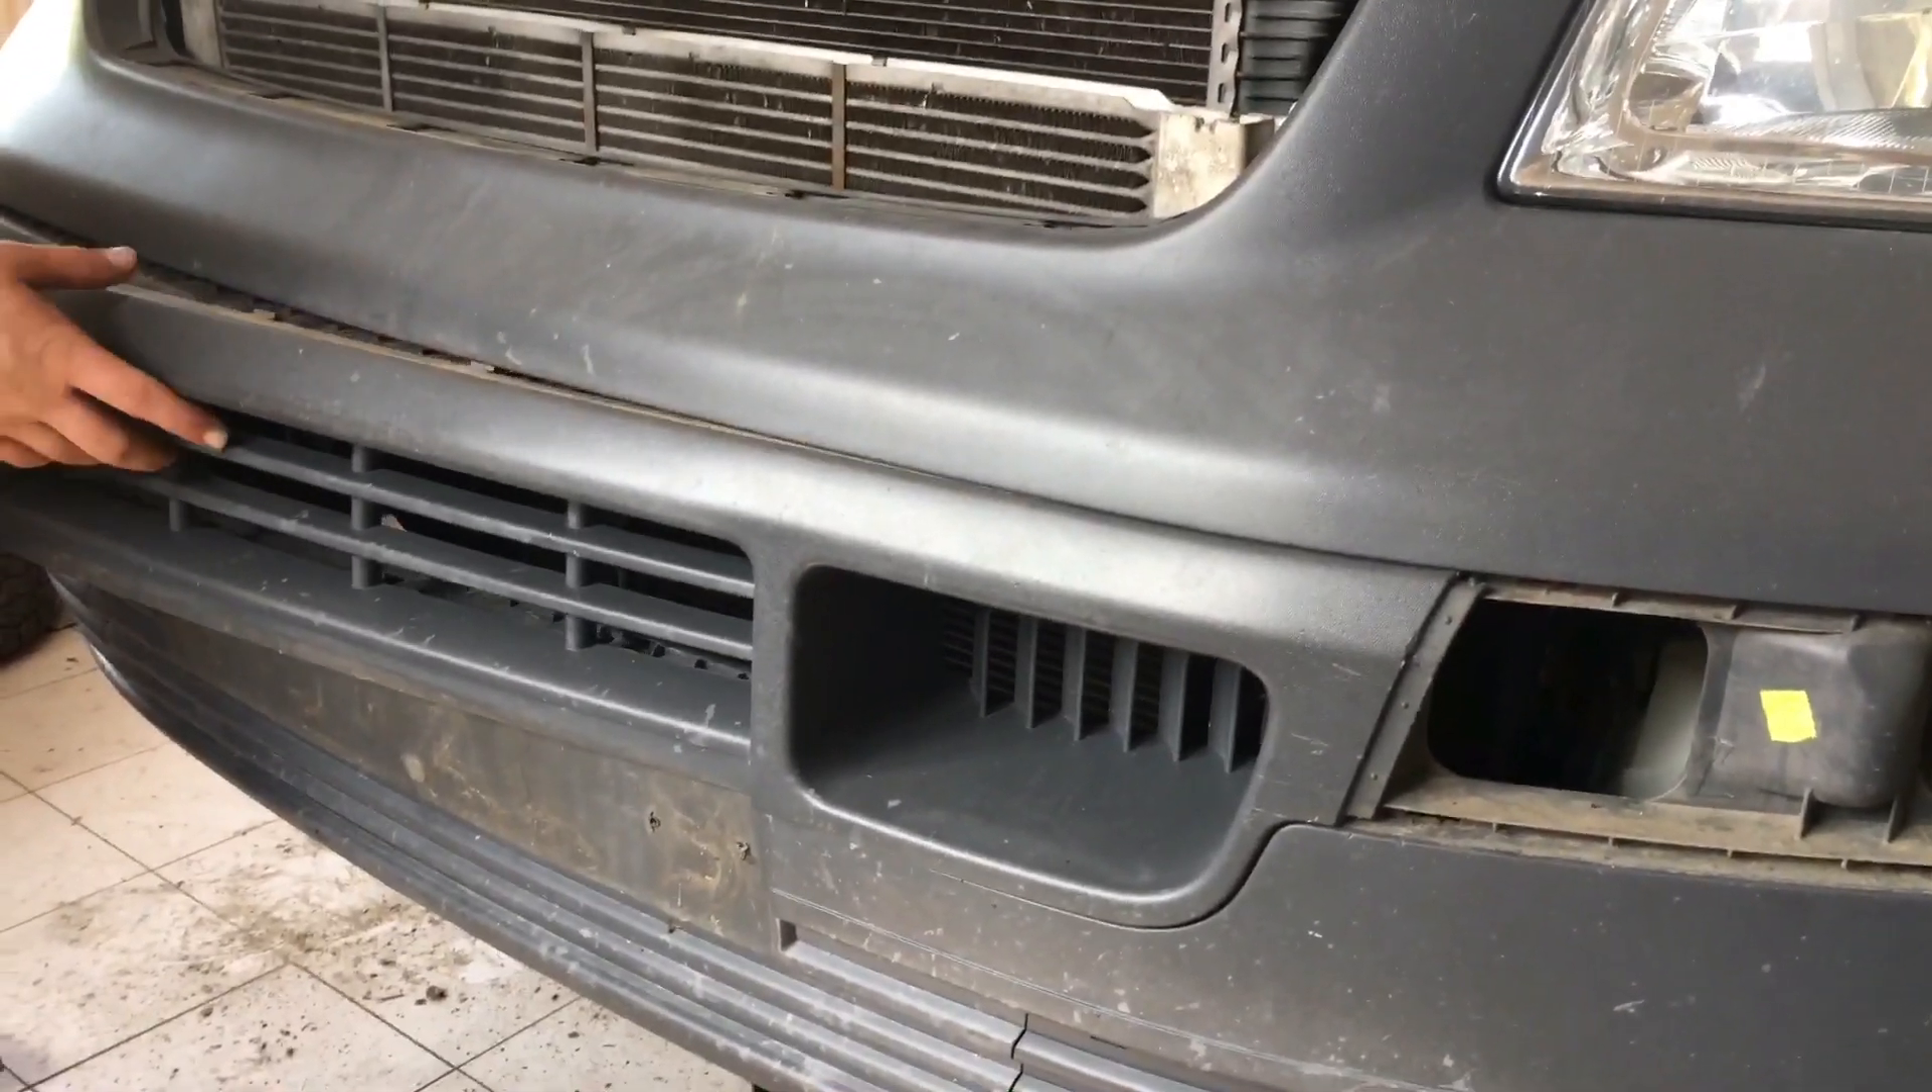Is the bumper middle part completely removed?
No.